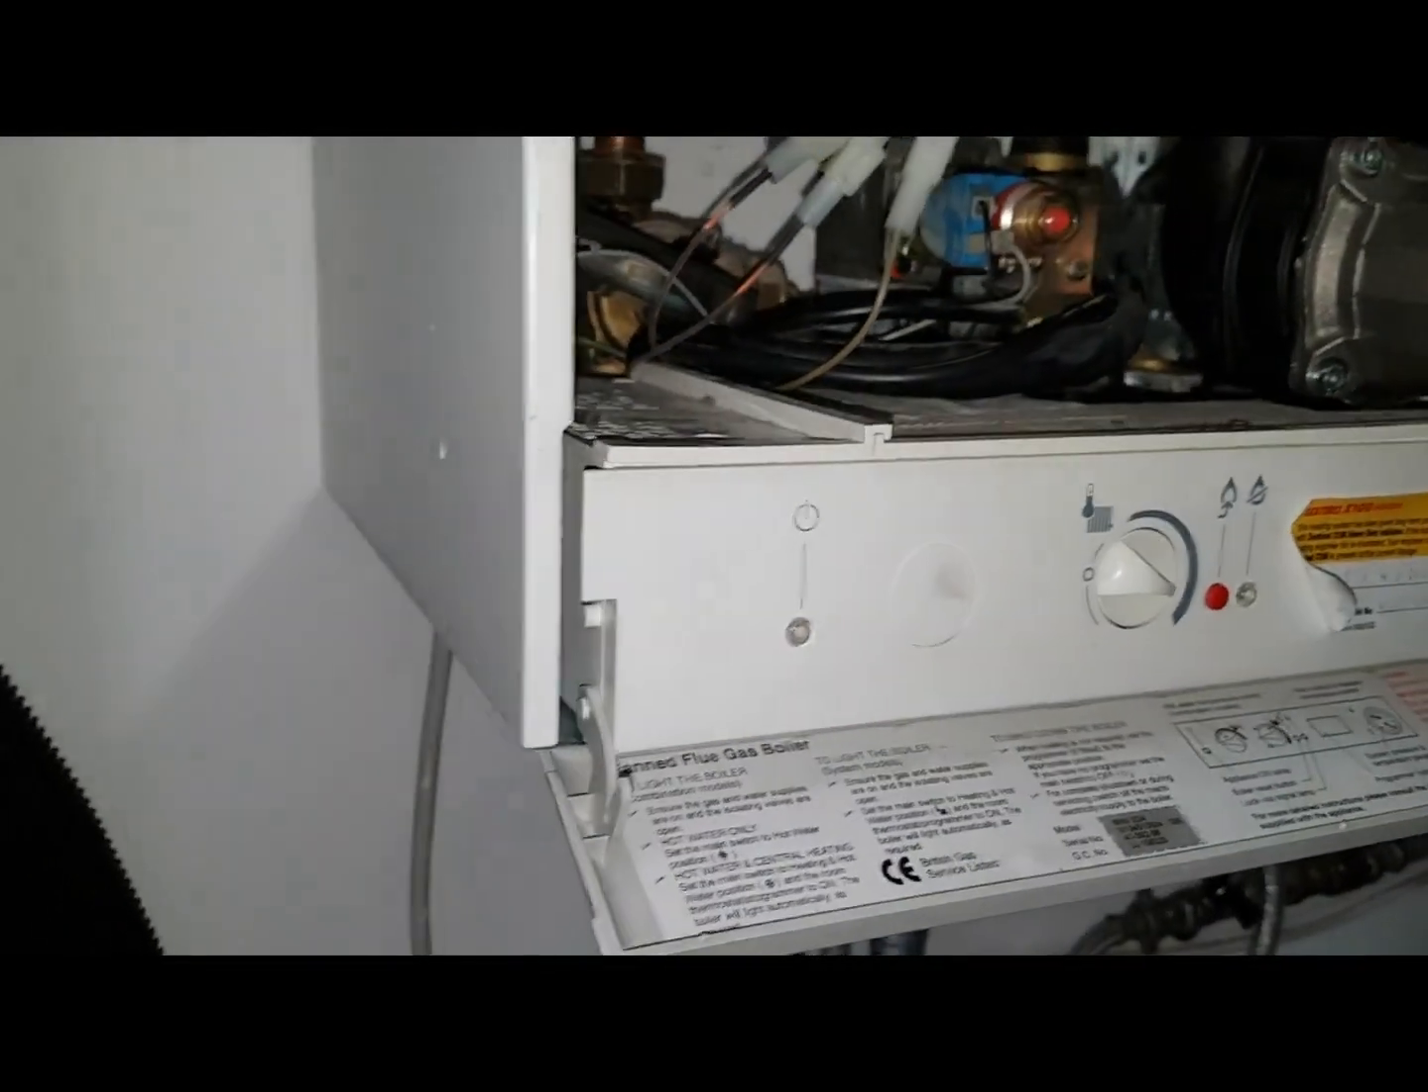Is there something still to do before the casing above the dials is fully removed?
No.